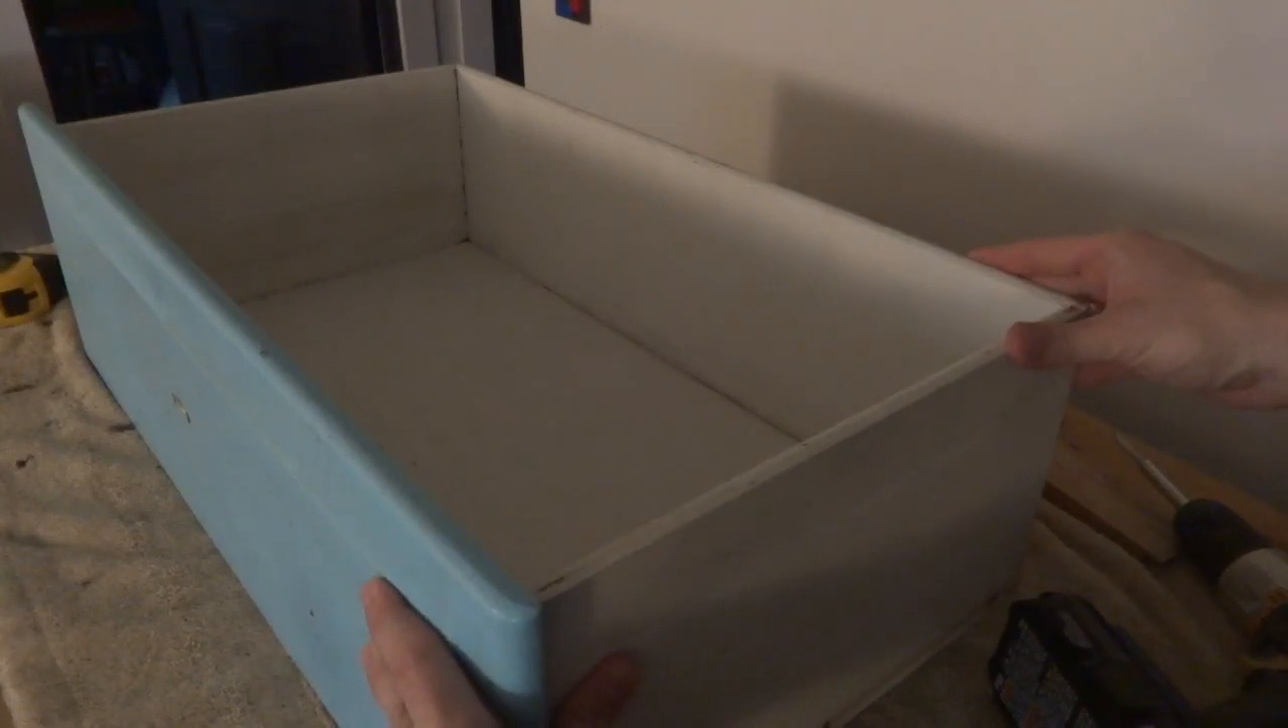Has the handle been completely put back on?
No.